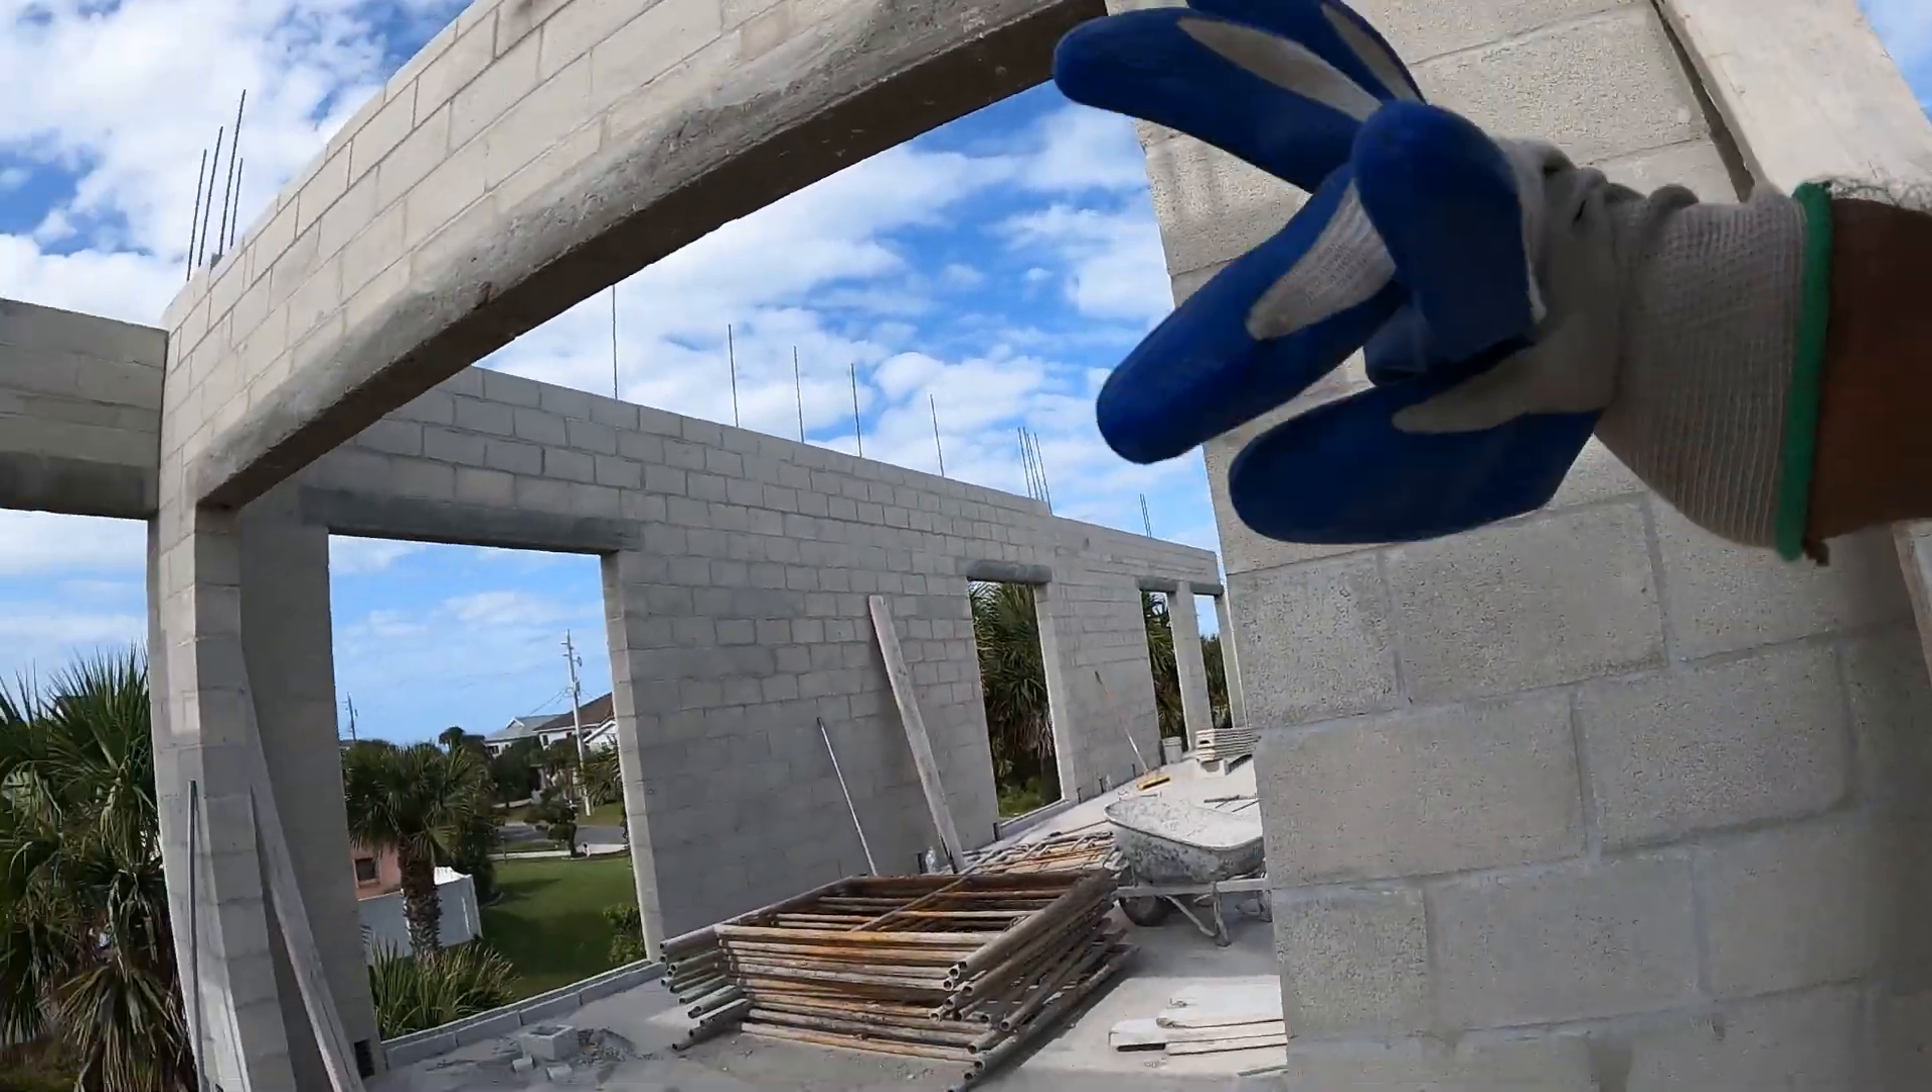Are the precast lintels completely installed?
Yes.